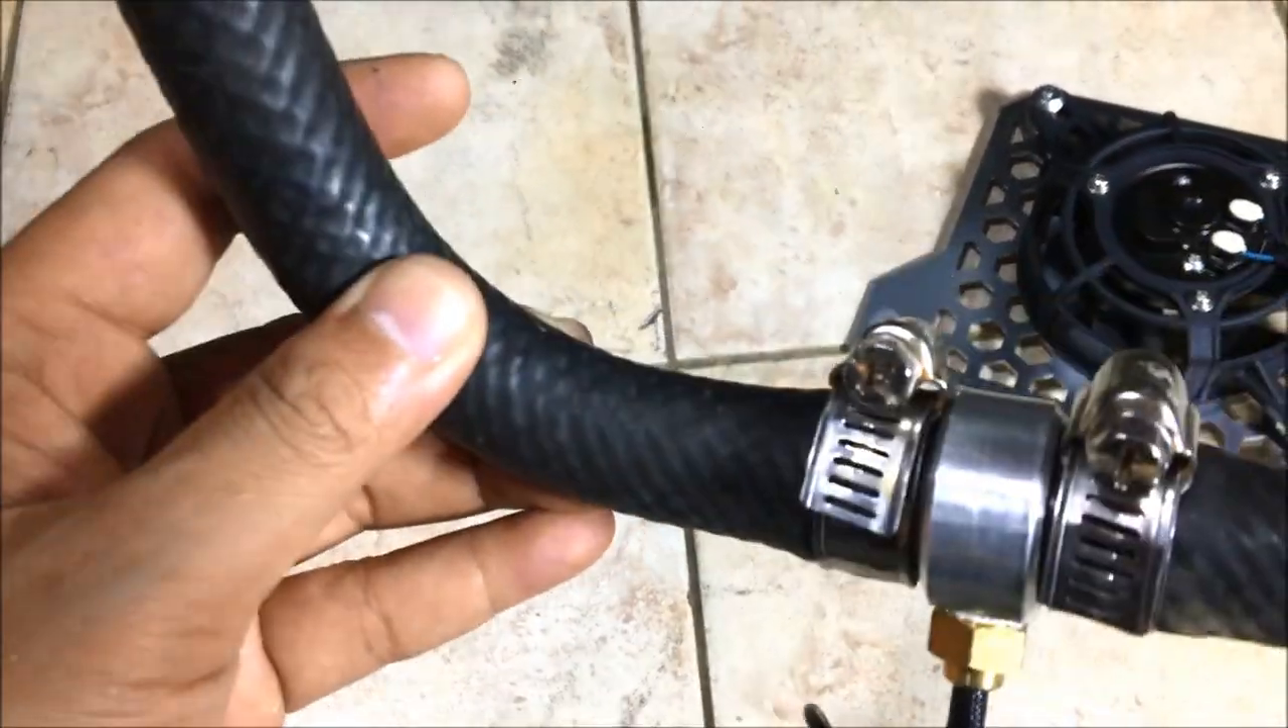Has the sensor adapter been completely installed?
Yes.